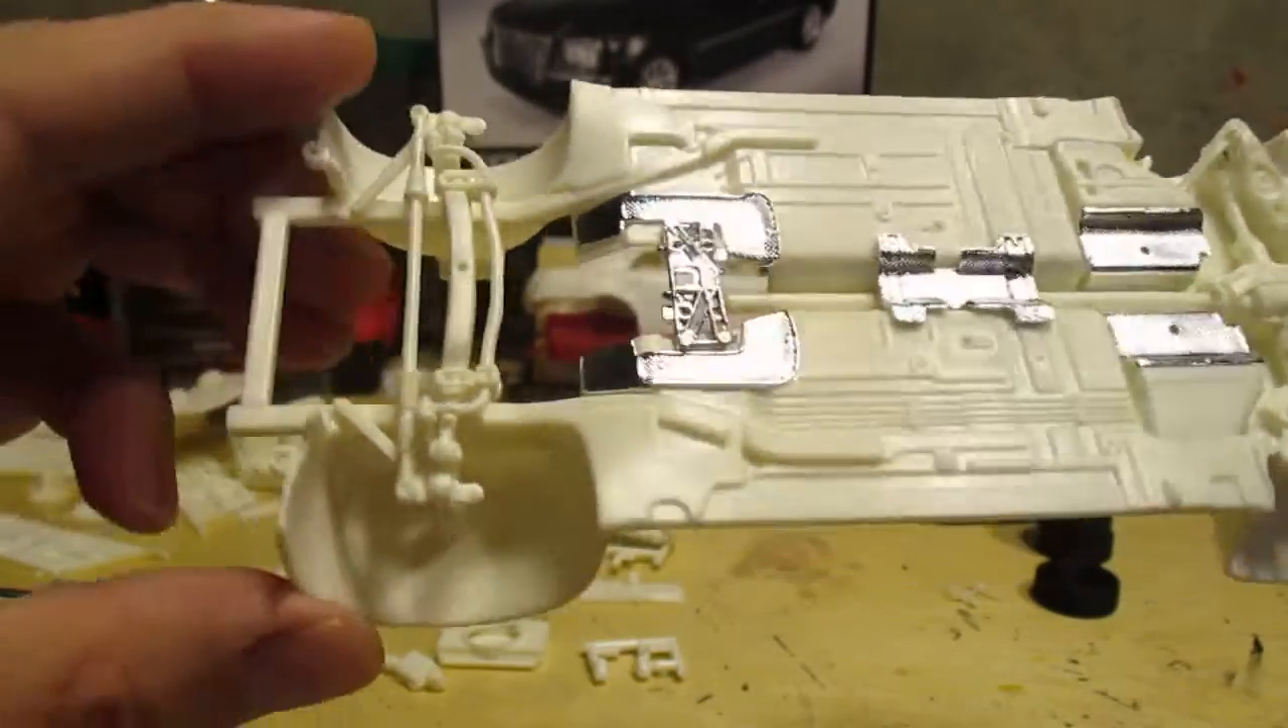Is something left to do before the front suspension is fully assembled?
No.